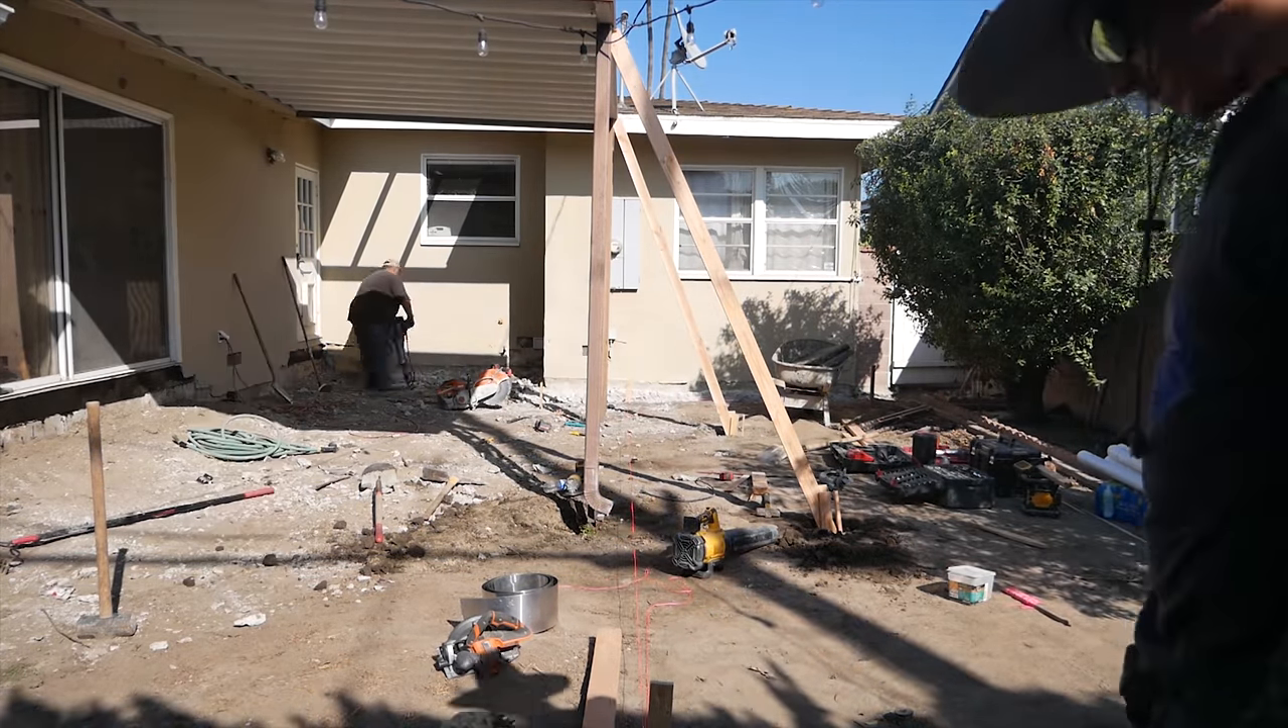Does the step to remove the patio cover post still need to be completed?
Yes.